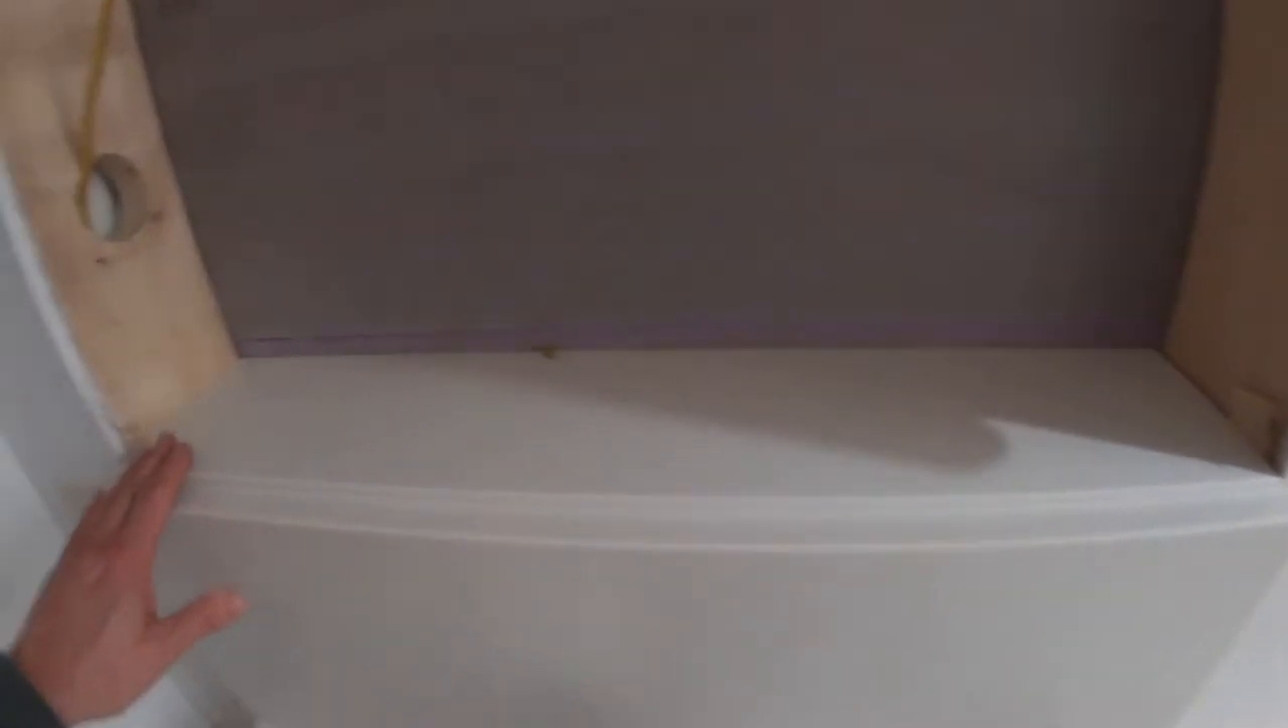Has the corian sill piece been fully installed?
Yes.